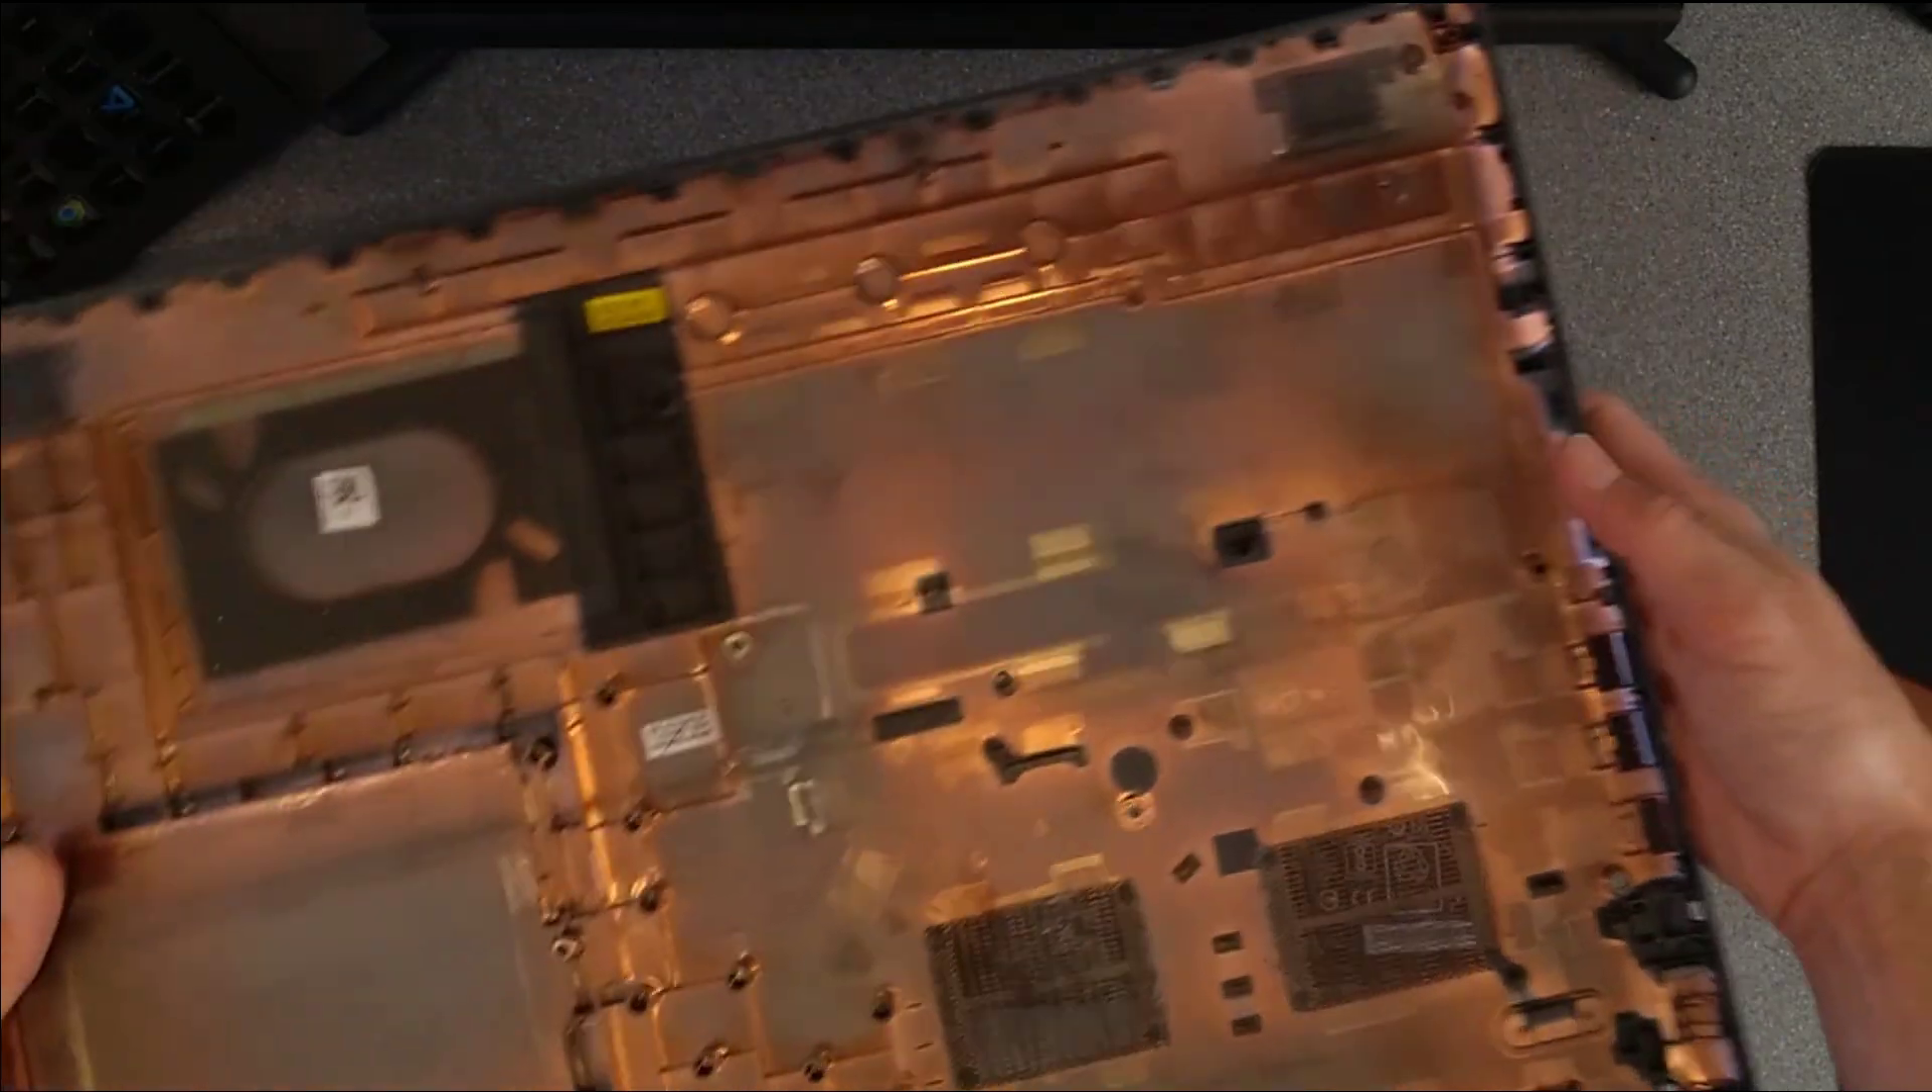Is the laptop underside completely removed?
Yes.